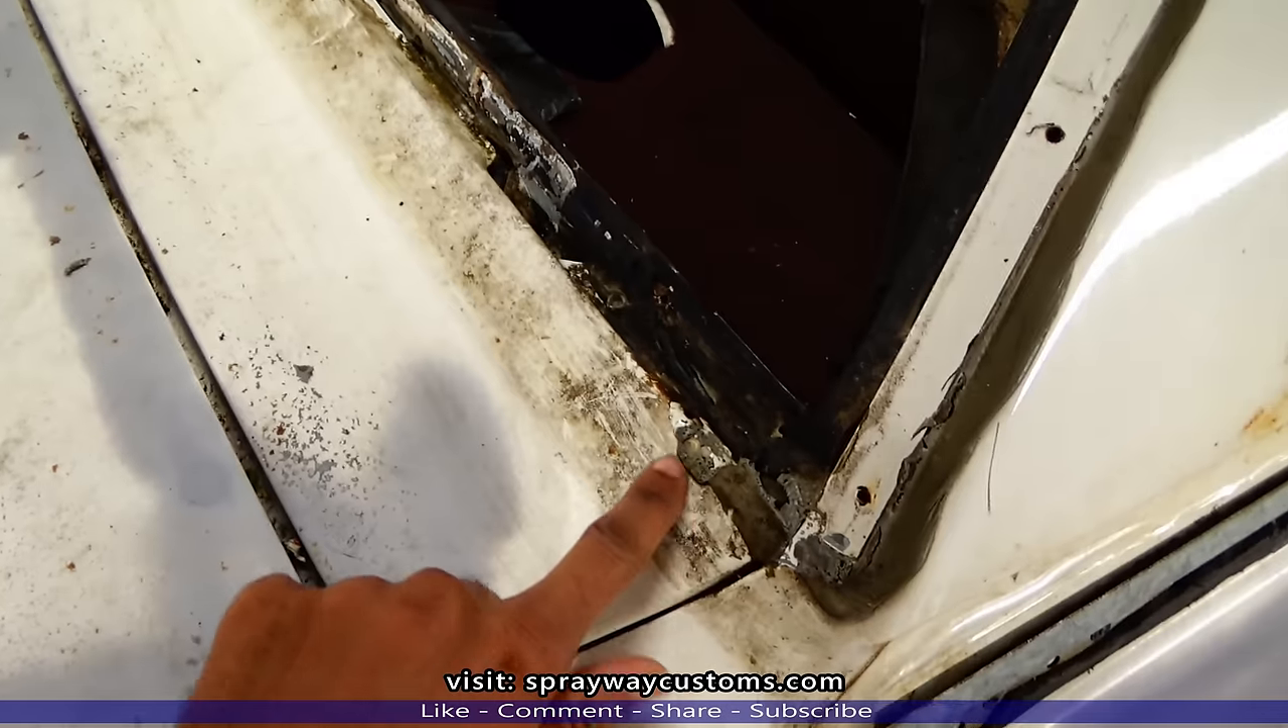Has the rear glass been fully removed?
Yes.